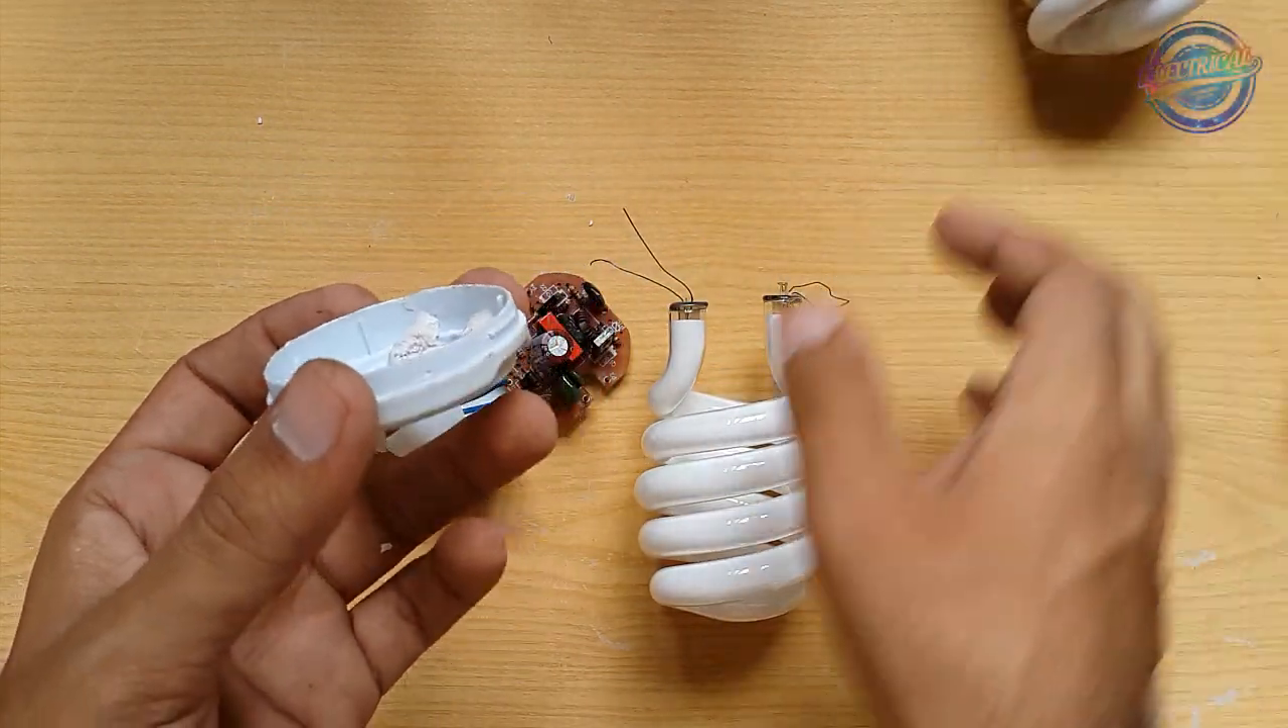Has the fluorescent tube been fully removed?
Yes.